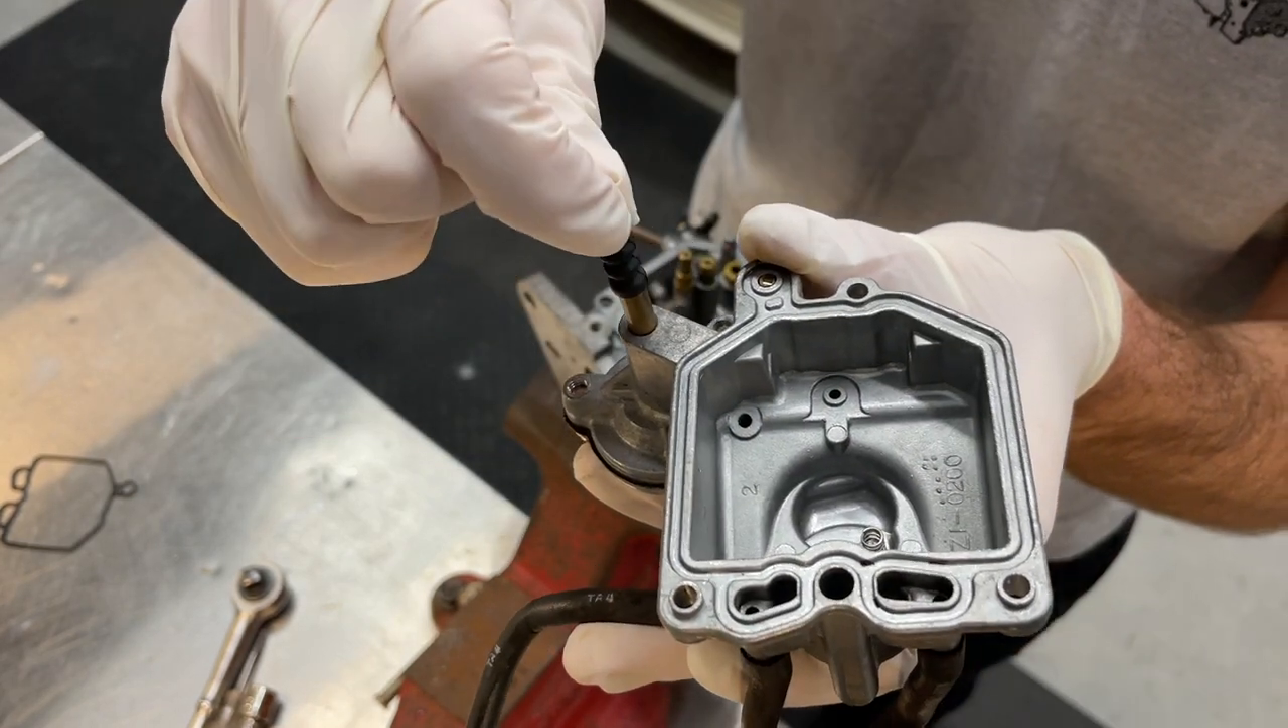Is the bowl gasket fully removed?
Yes.